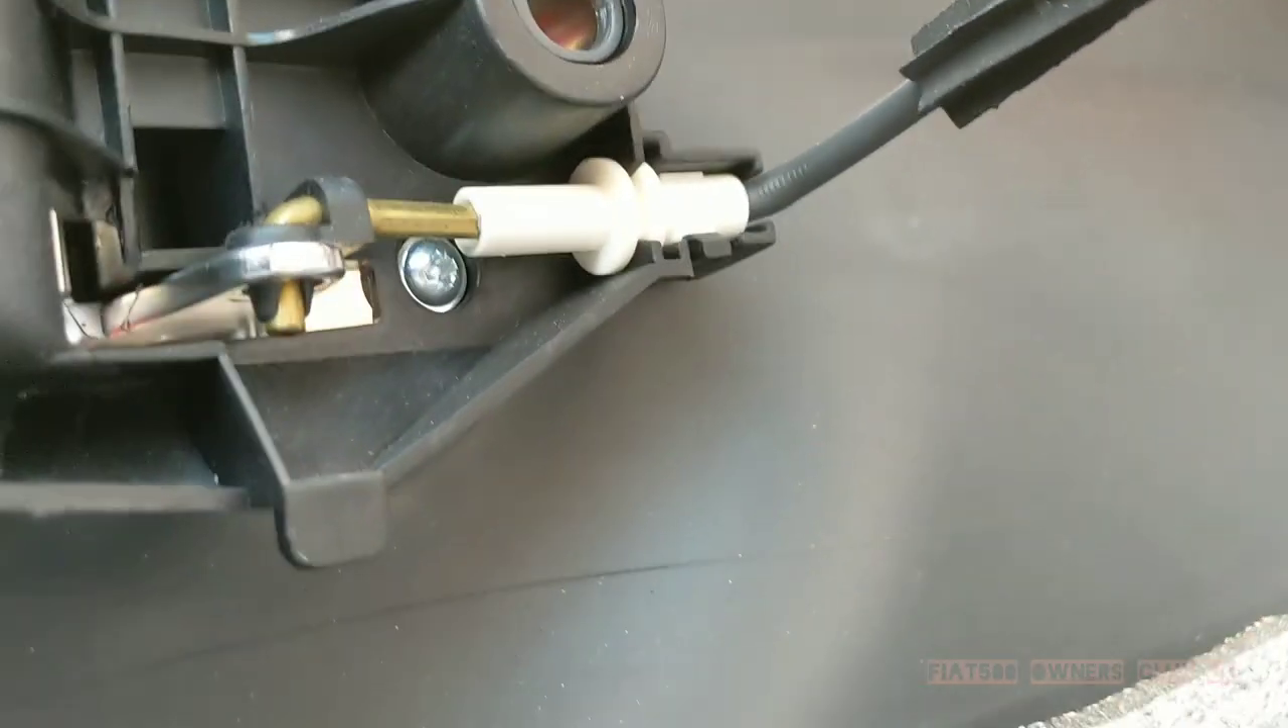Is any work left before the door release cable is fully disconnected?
Yes.